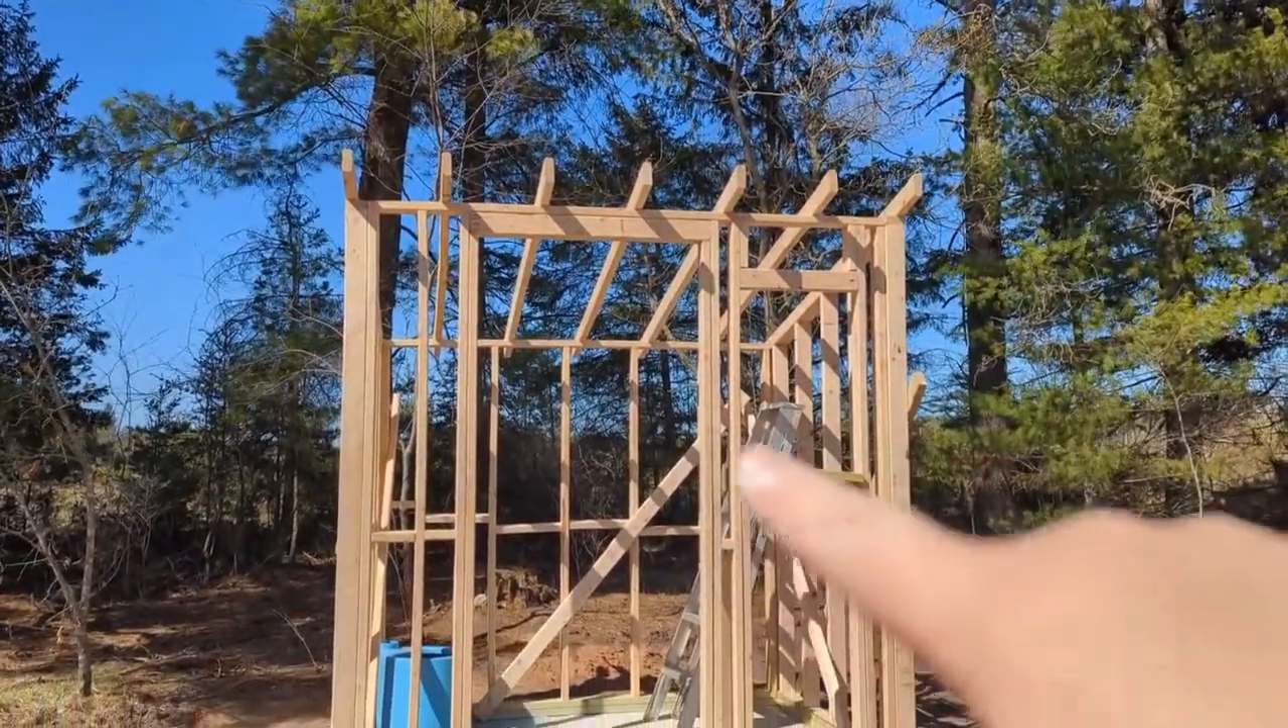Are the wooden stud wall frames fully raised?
Yes.